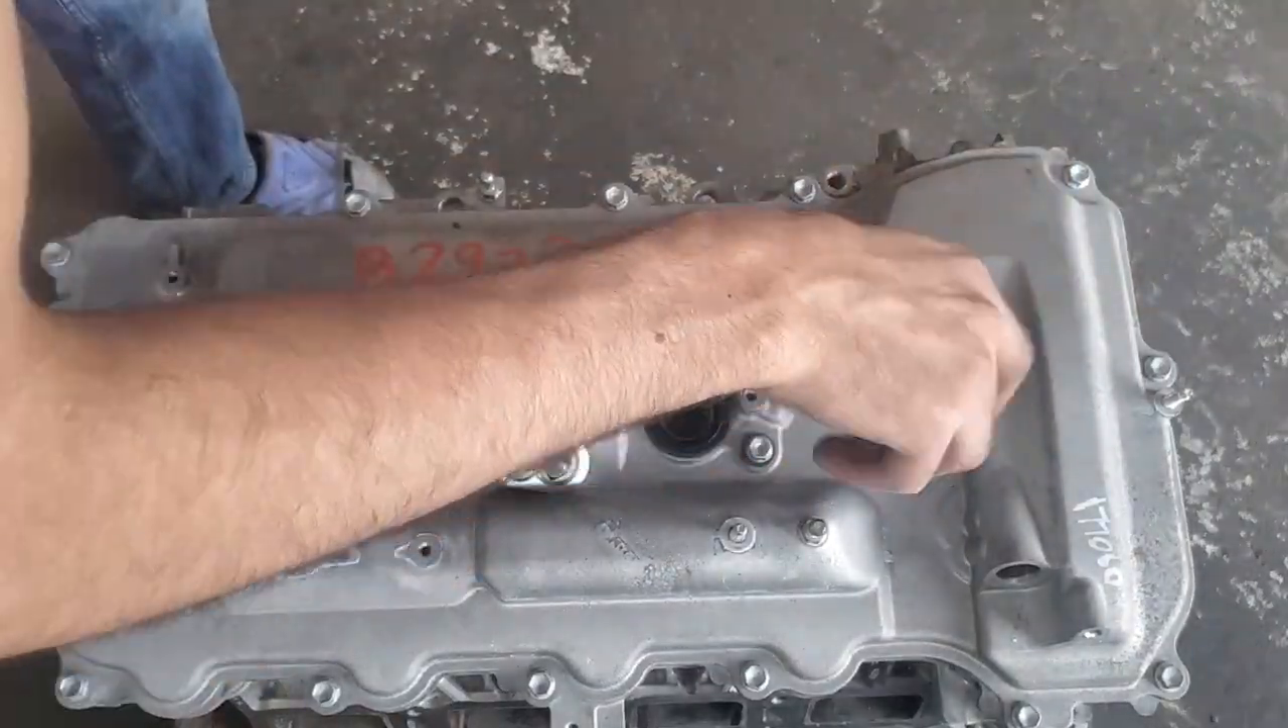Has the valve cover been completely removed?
No.